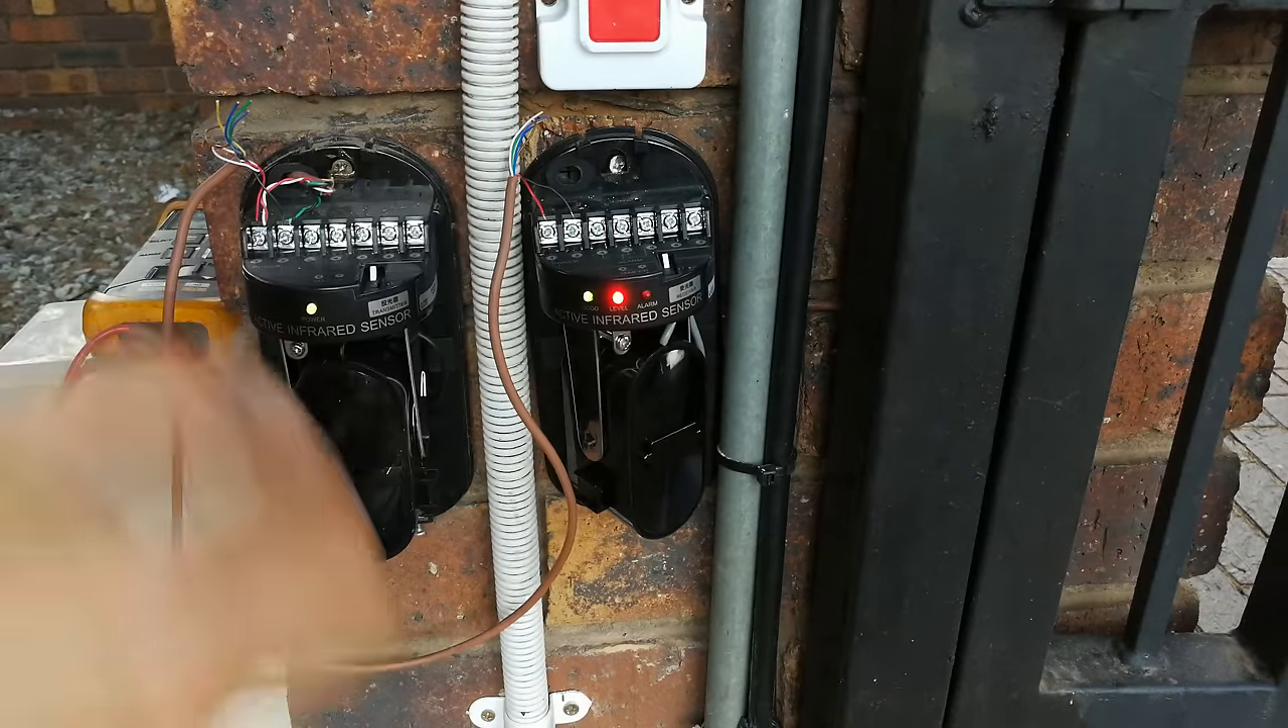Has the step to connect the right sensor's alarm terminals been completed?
No.